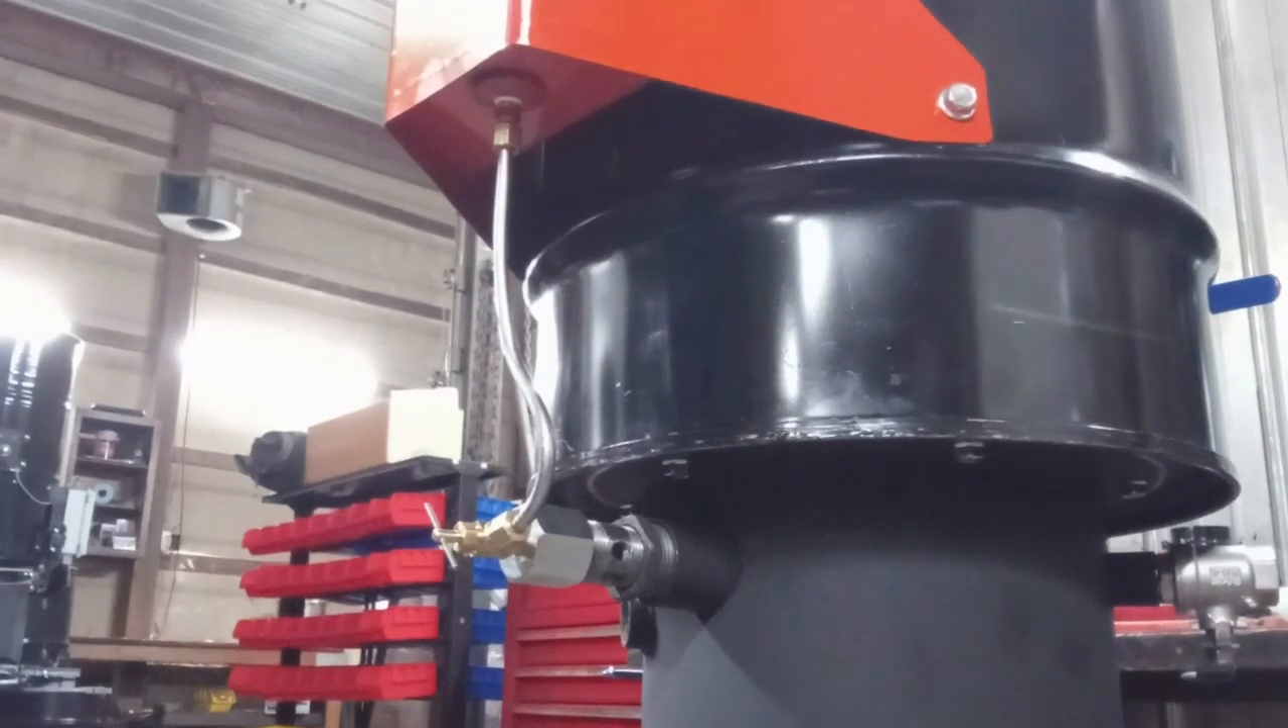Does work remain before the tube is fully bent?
No.